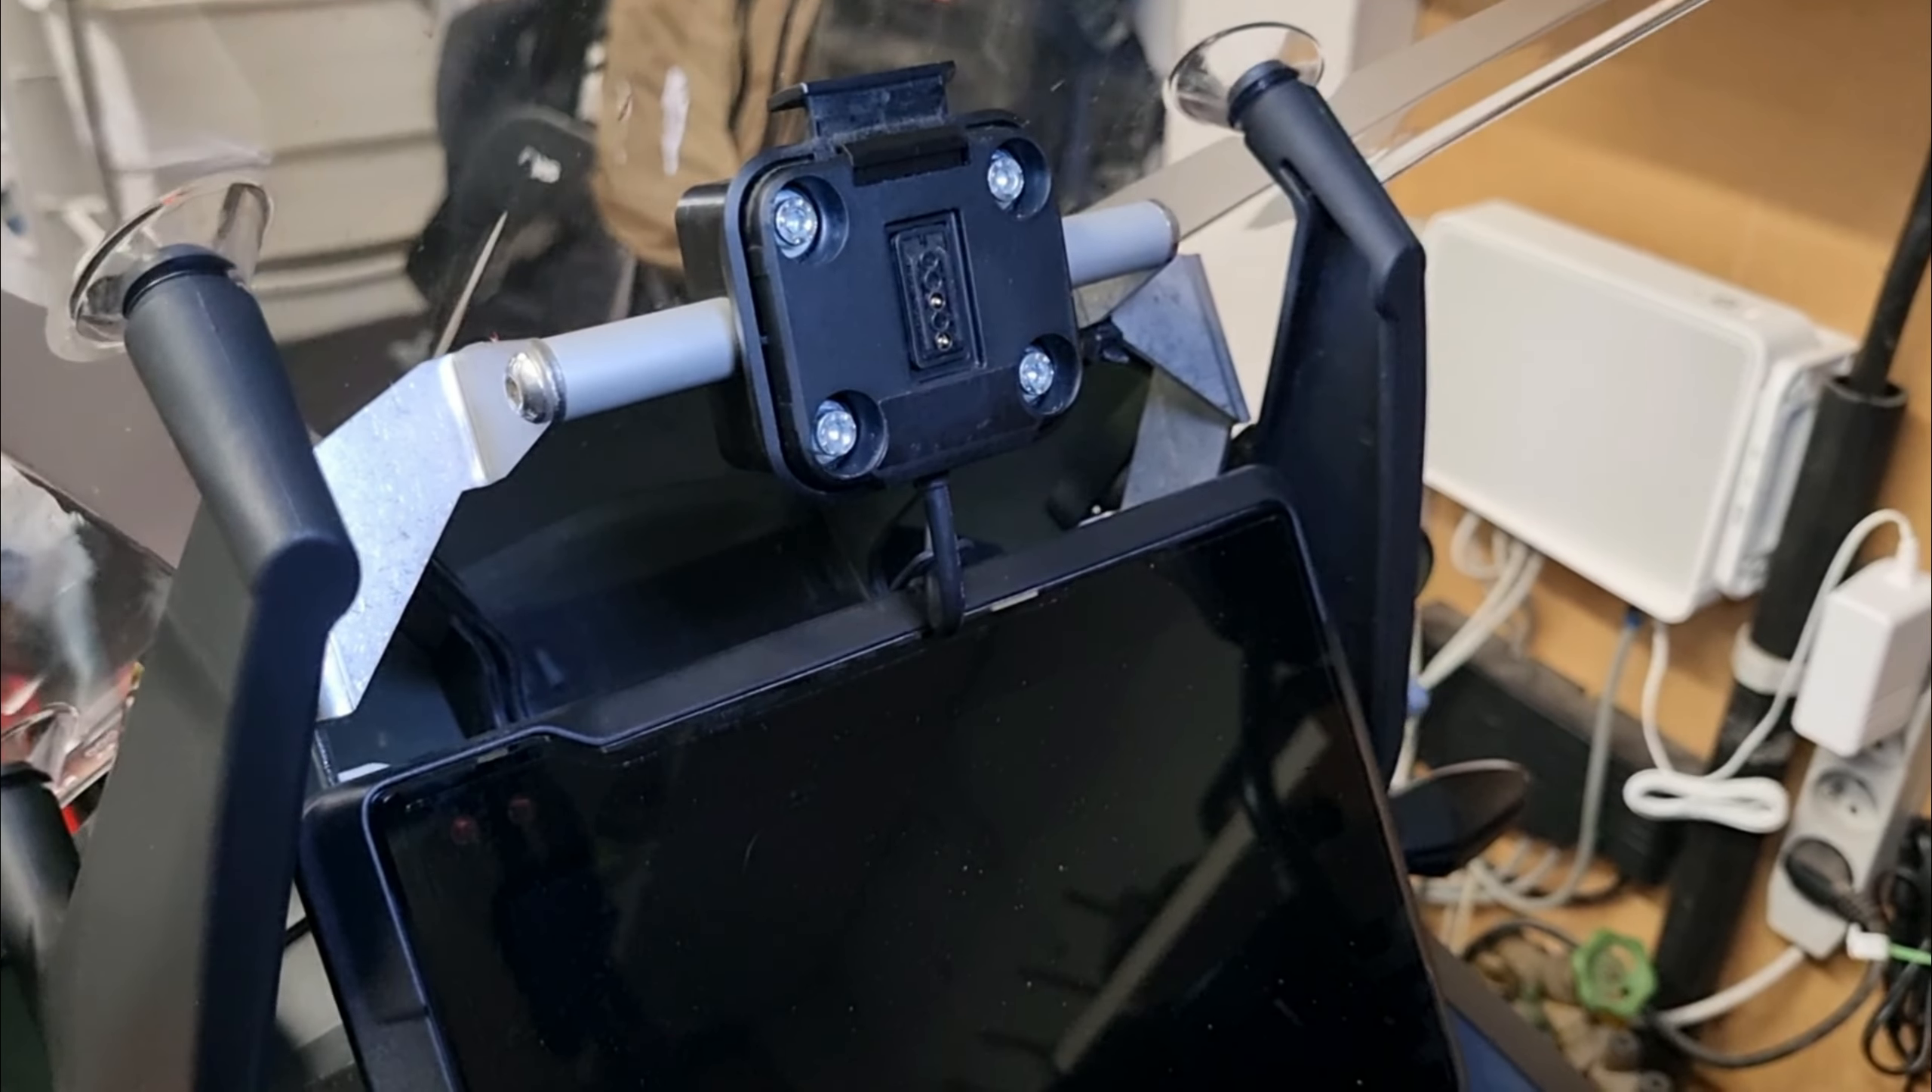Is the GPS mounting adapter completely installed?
Yes.